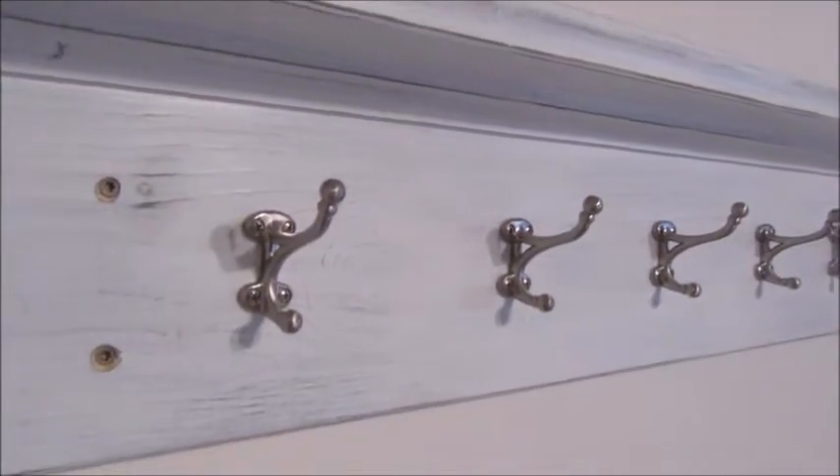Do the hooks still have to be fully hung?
No.